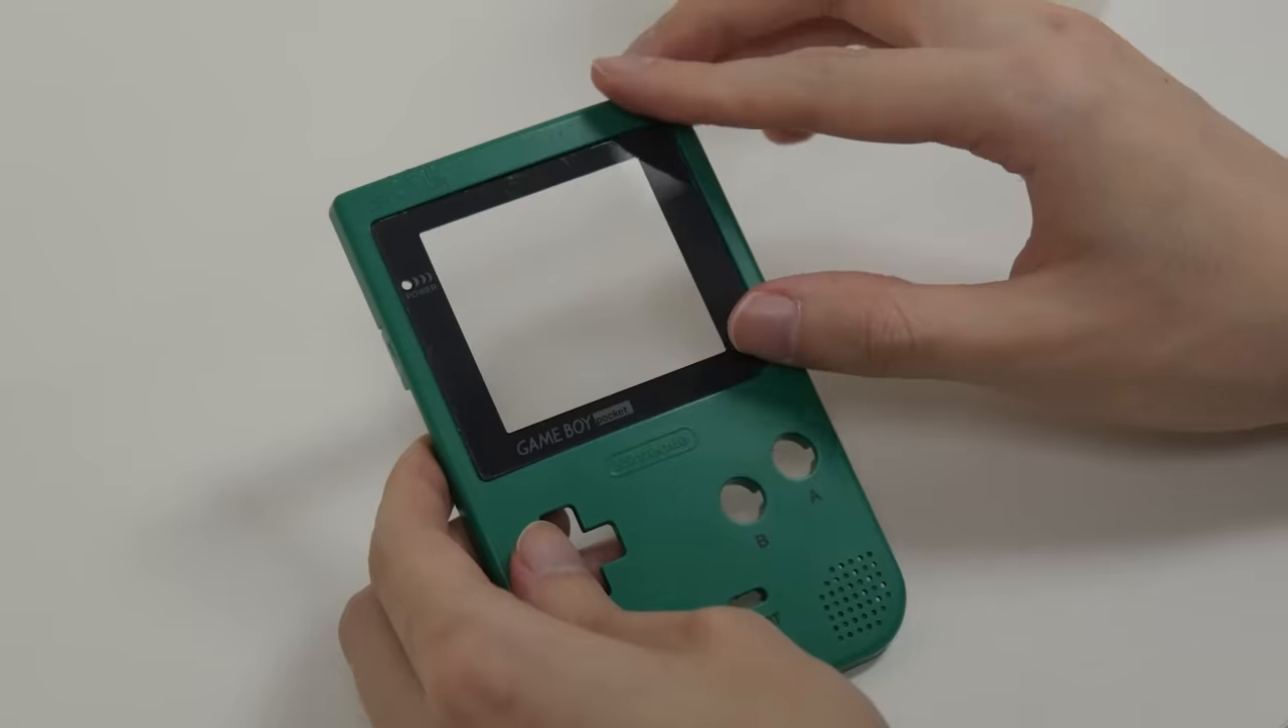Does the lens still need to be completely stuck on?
No.